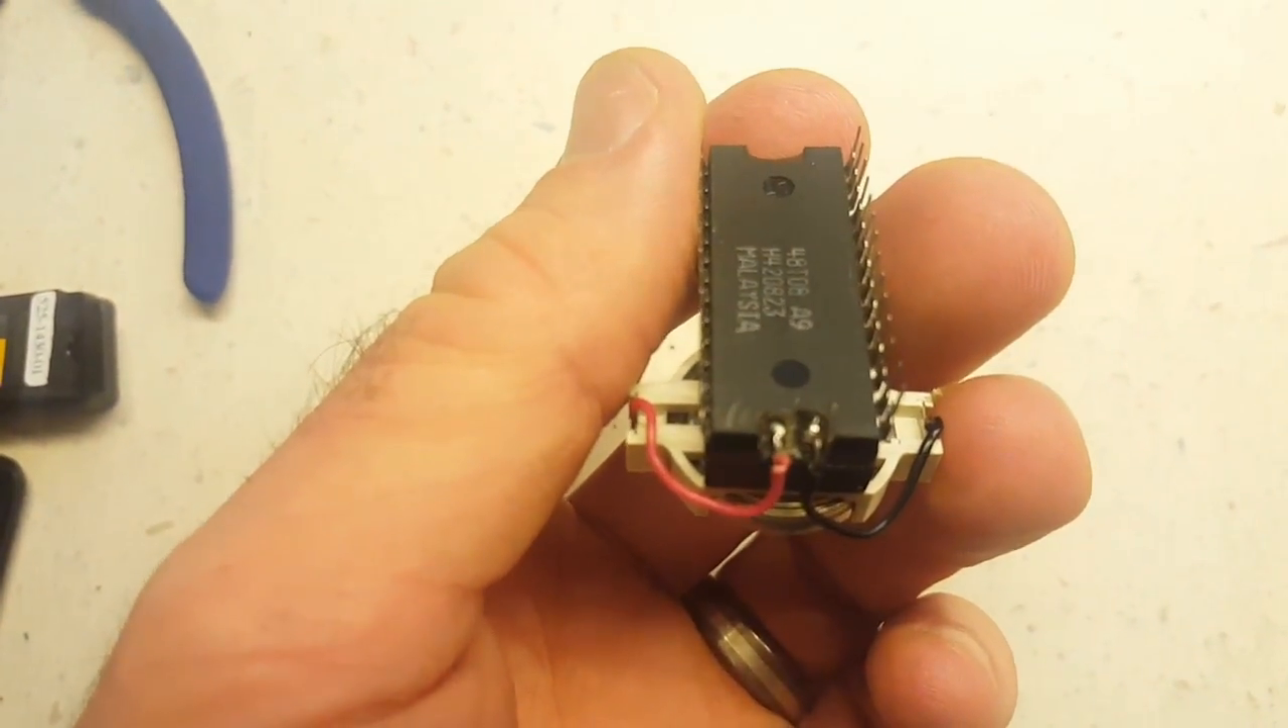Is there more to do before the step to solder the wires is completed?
No.